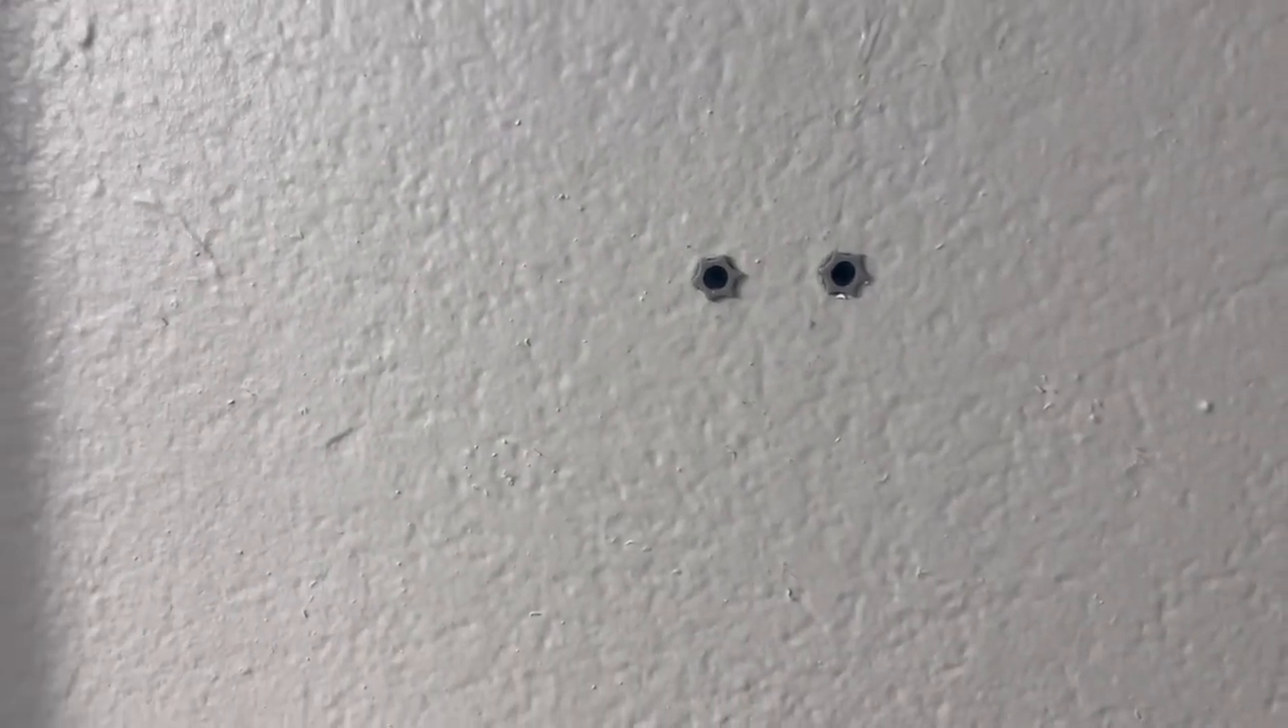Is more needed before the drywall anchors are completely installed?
No.